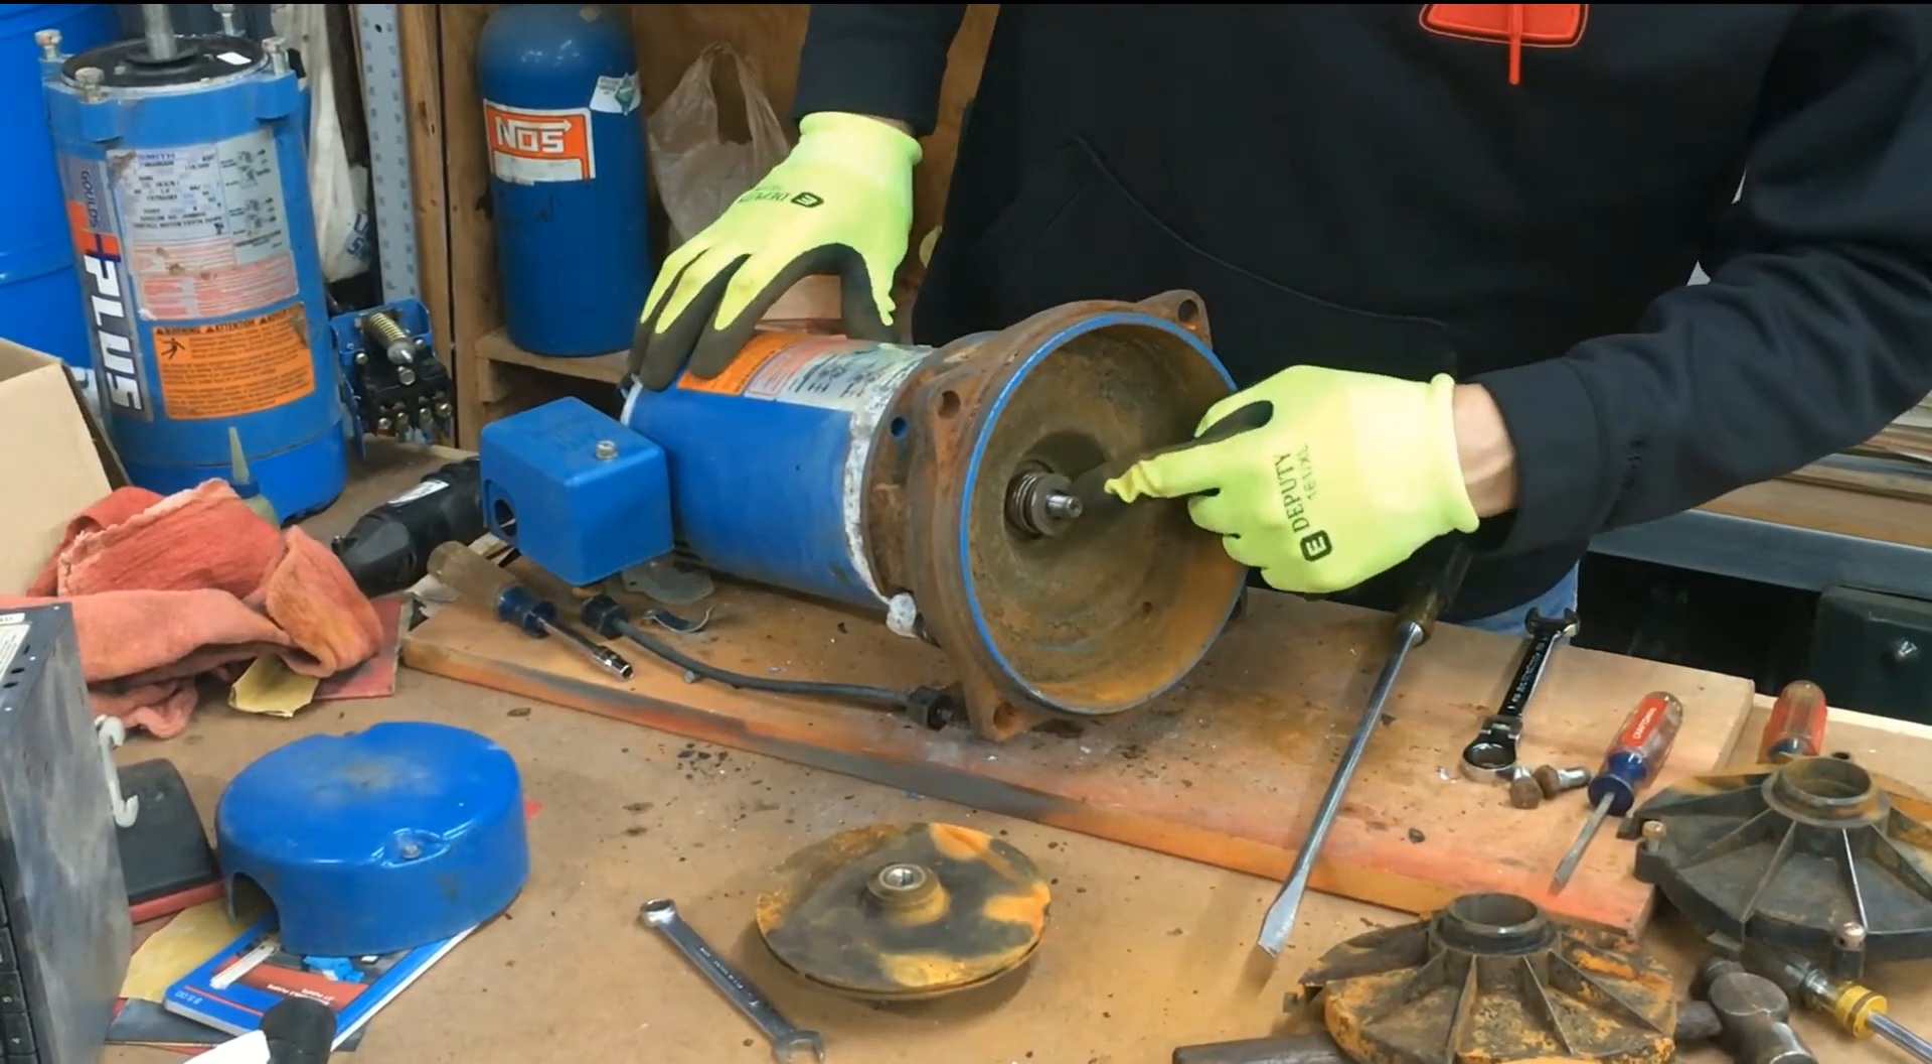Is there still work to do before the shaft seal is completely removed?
Yes.